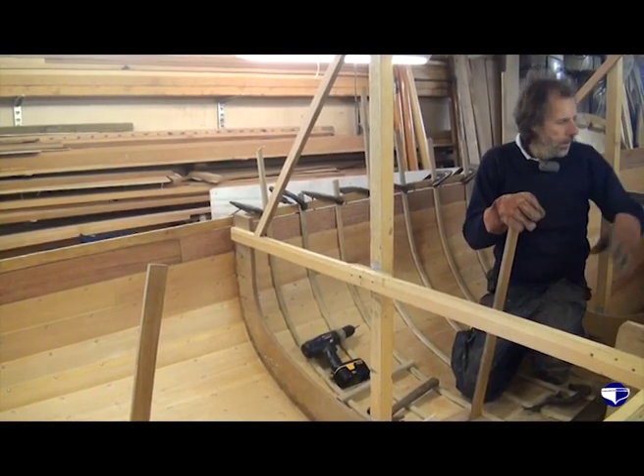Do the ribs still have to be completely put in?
Yes.